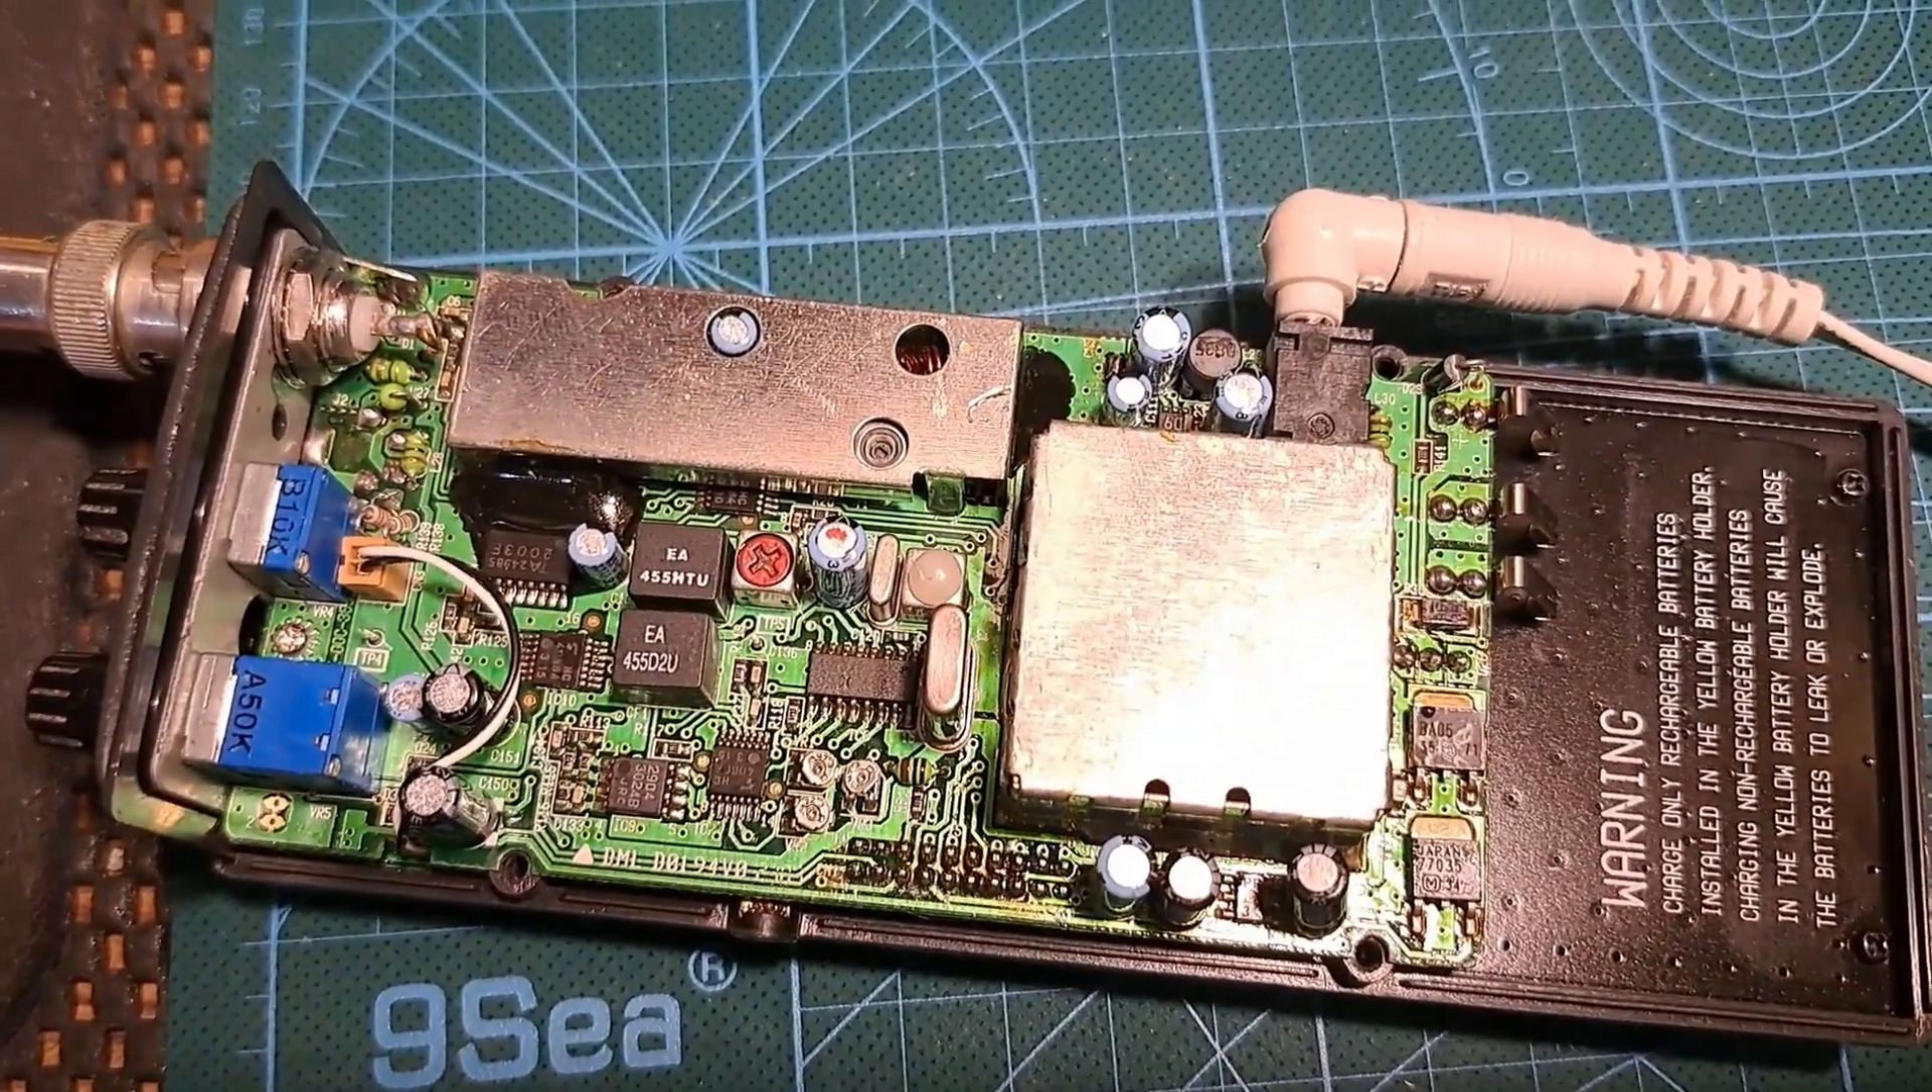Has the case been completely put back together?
No.